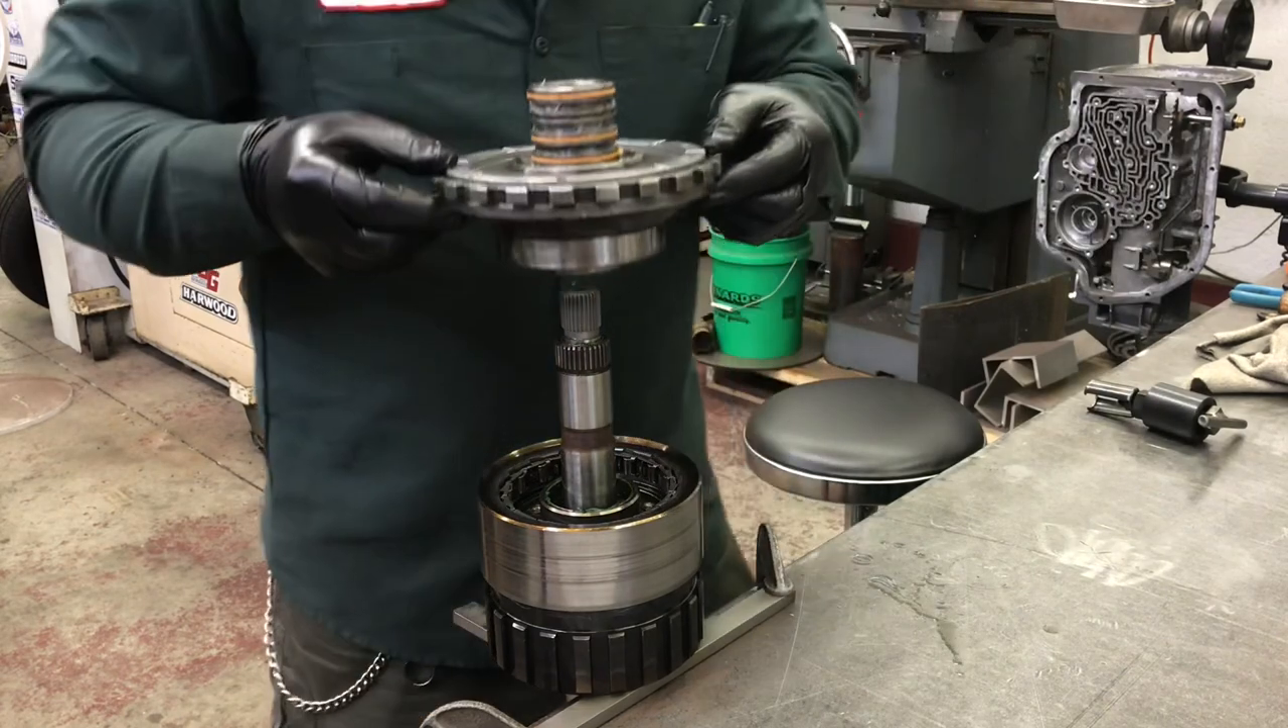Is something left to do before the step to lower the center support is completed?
Yes.